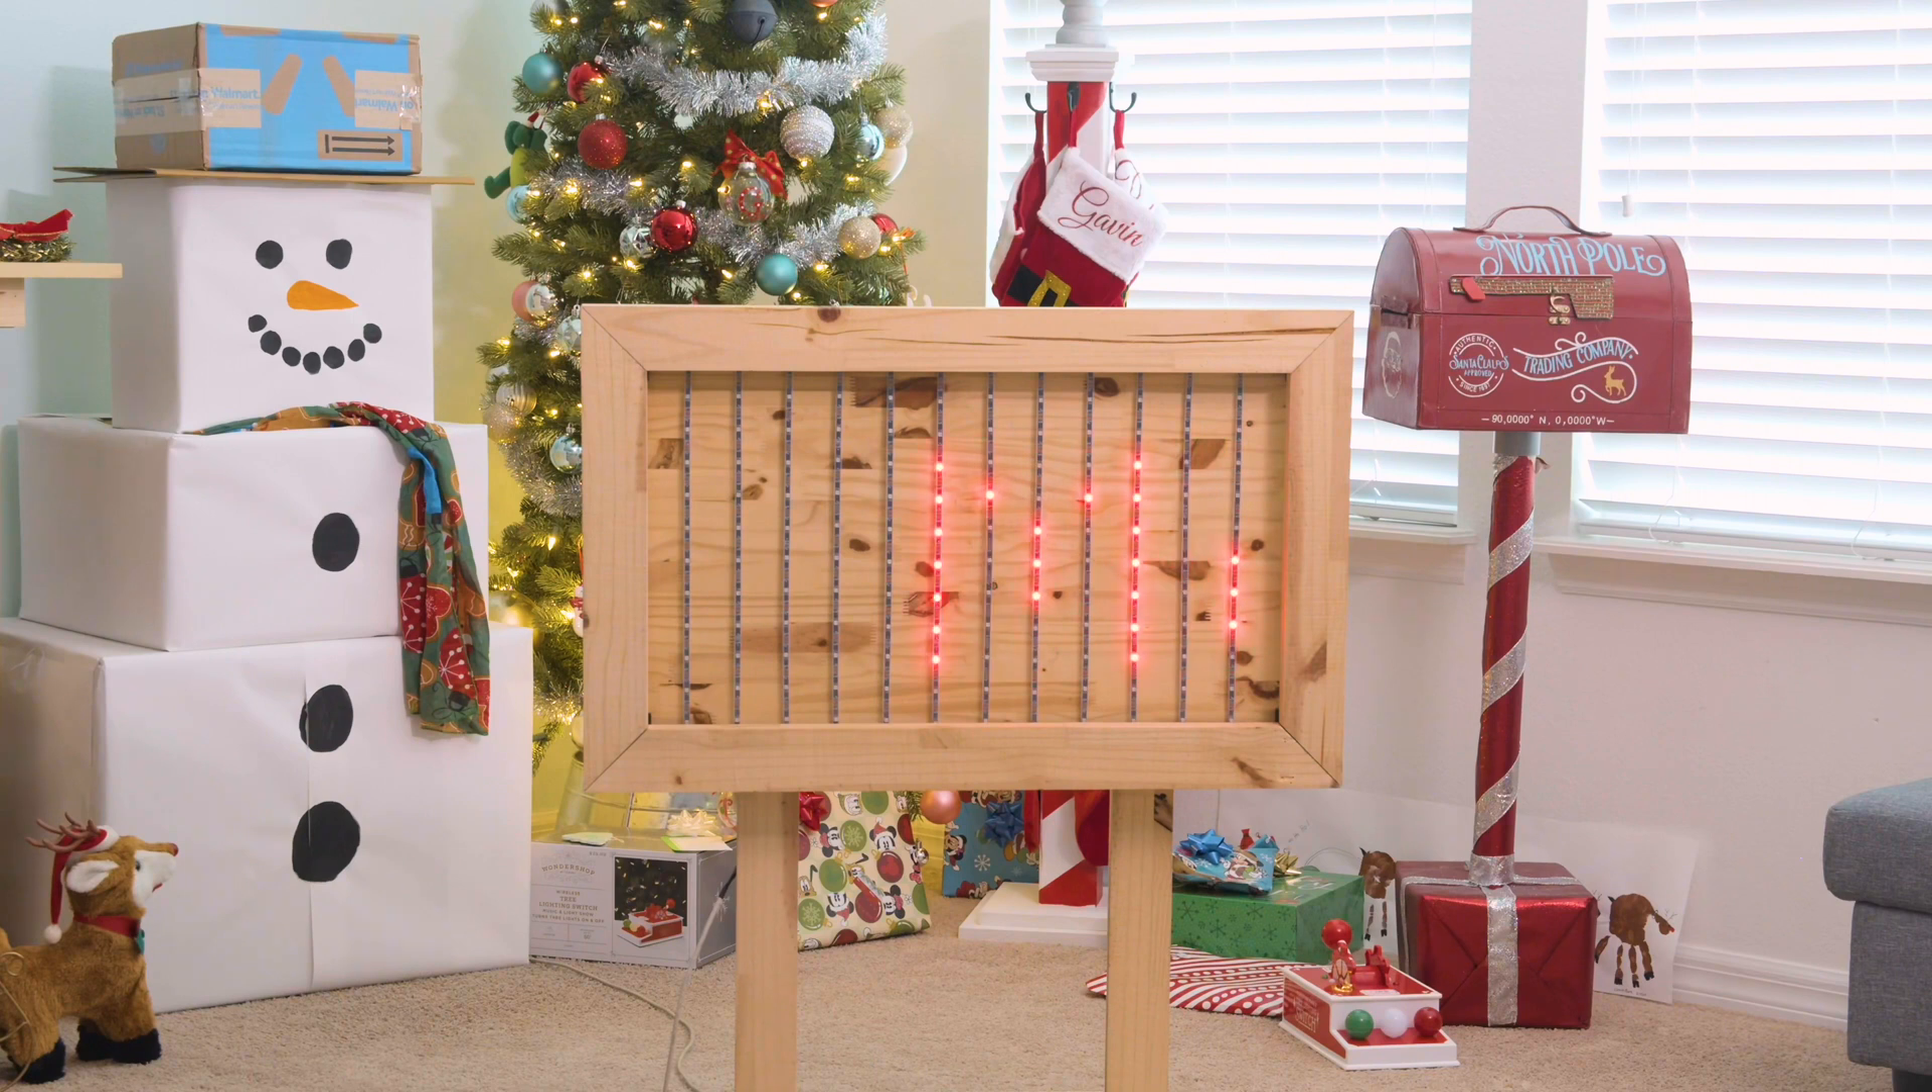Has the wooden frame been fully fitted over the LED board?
Yes.